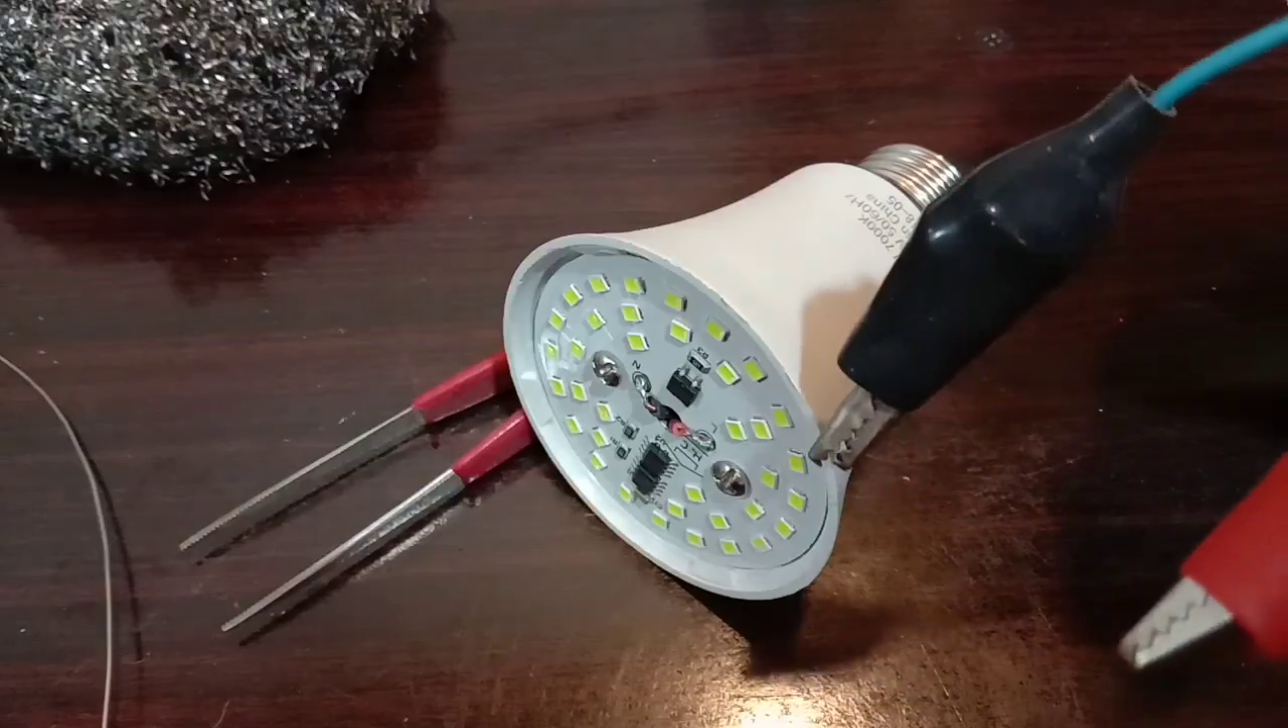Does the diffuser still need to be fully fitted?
Yes.